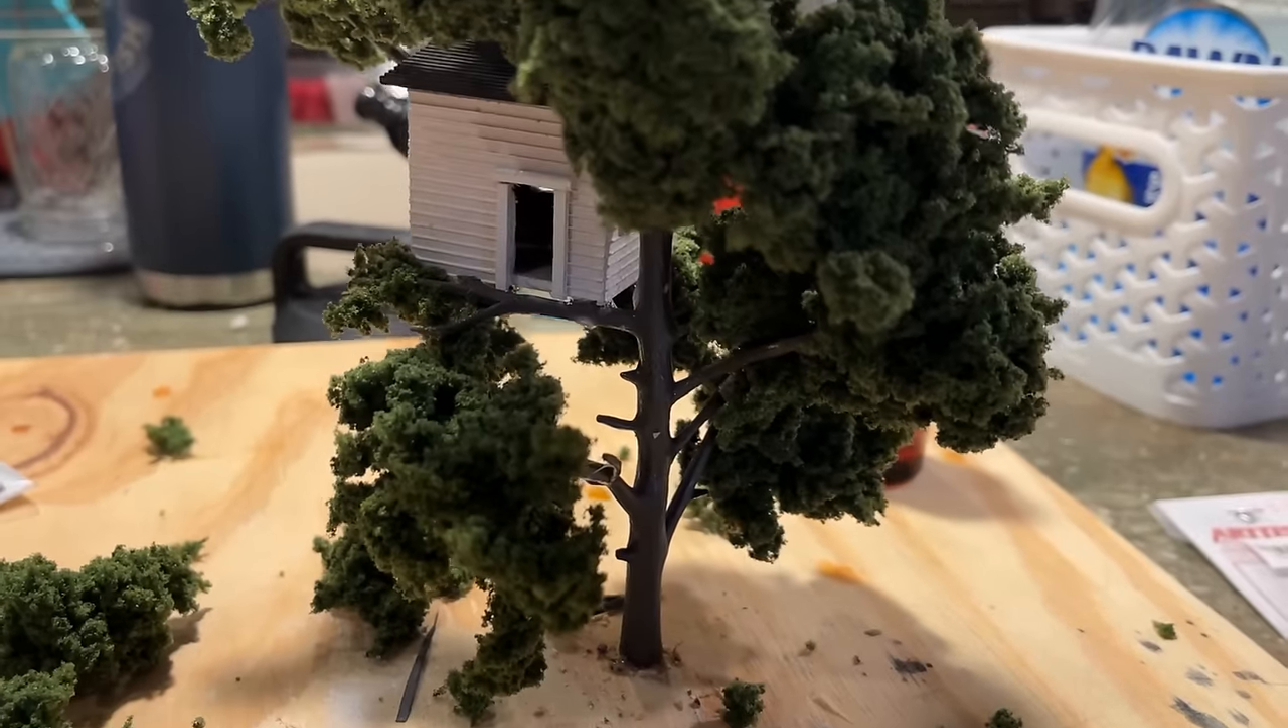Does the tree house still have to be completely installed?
No.